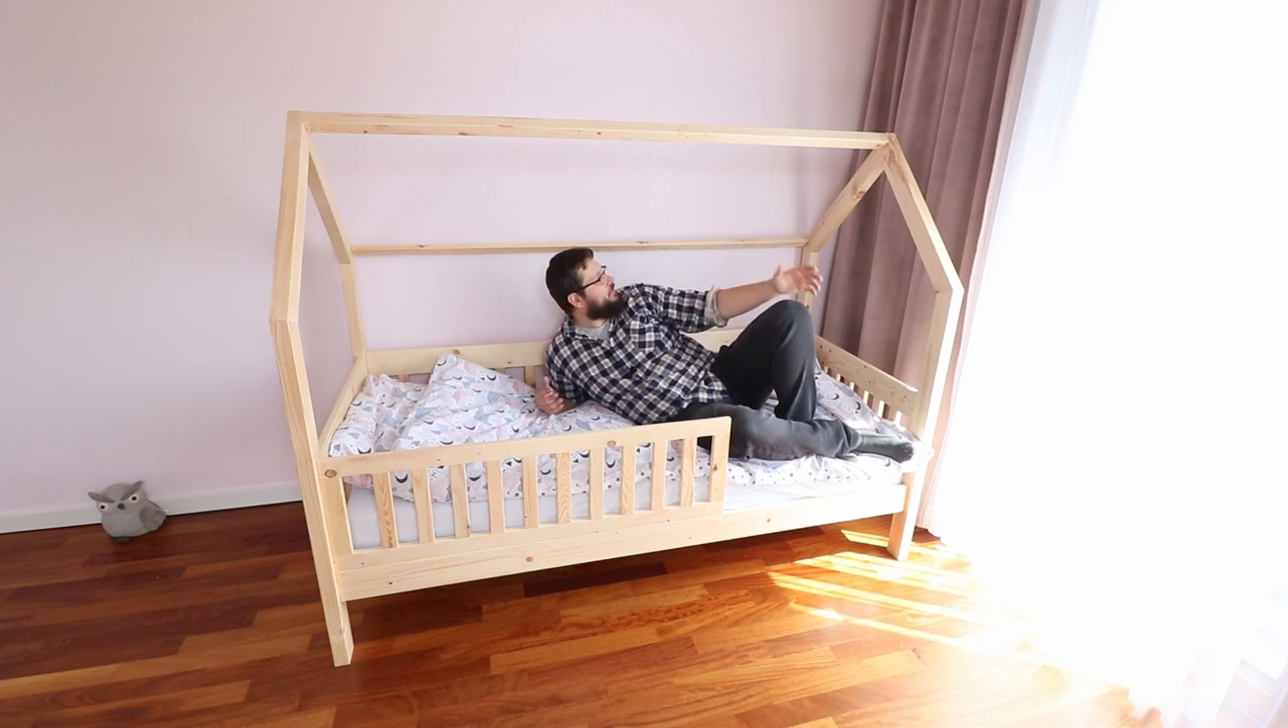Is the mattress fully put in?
Yes.